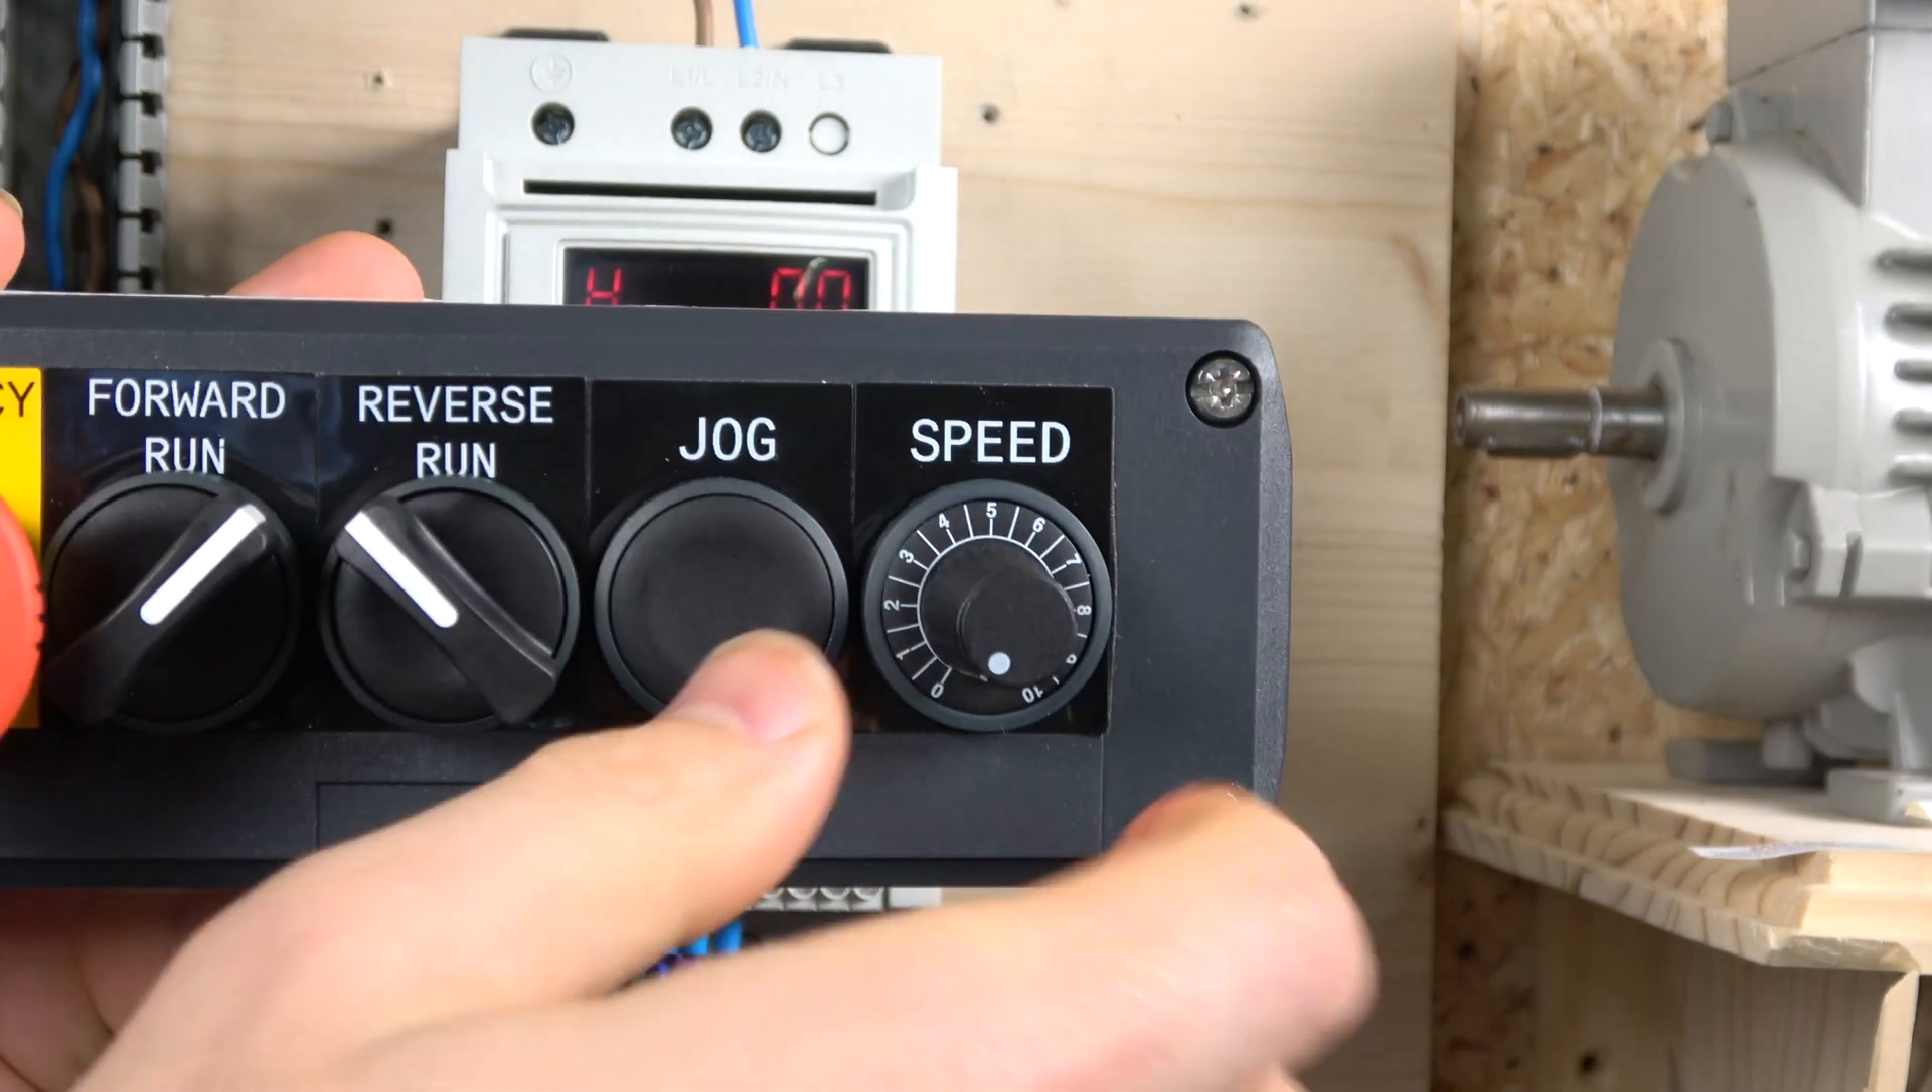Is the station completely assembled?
Yes.